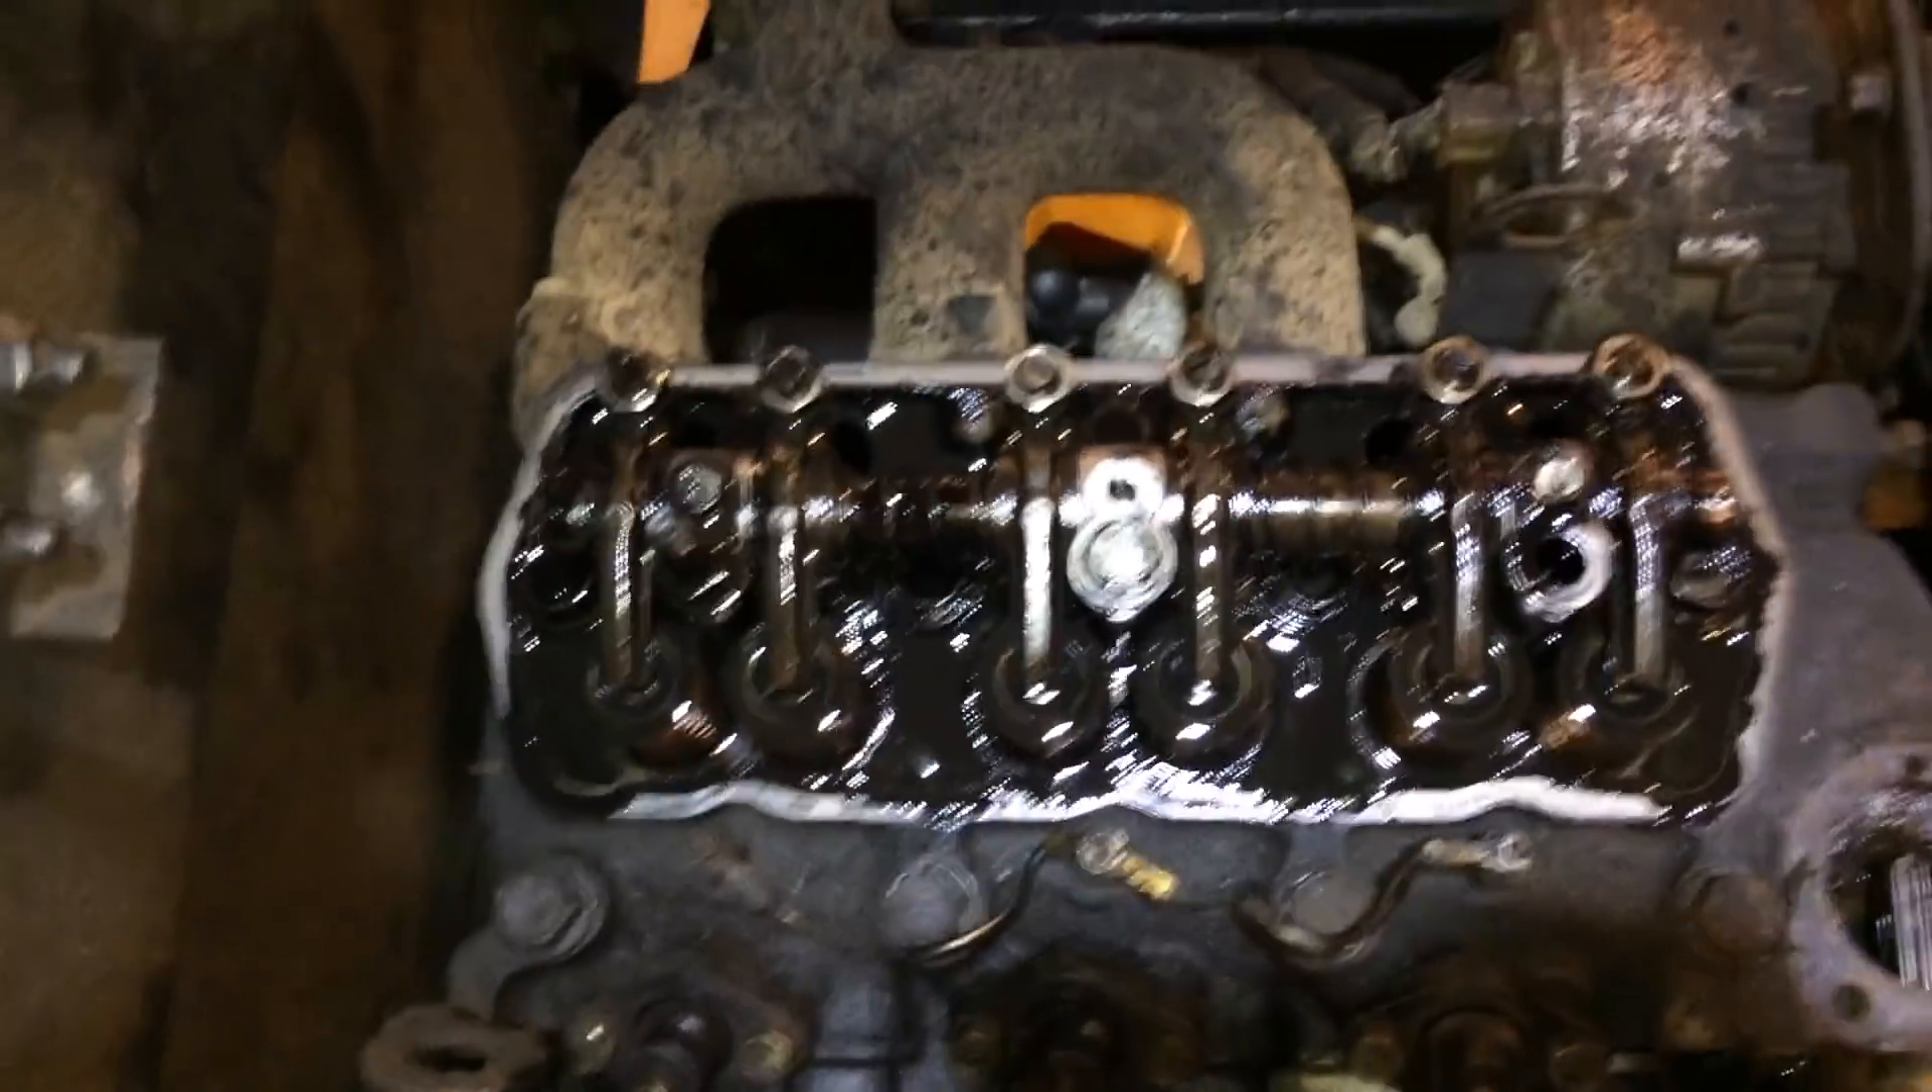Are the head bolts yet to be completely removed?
Yes.